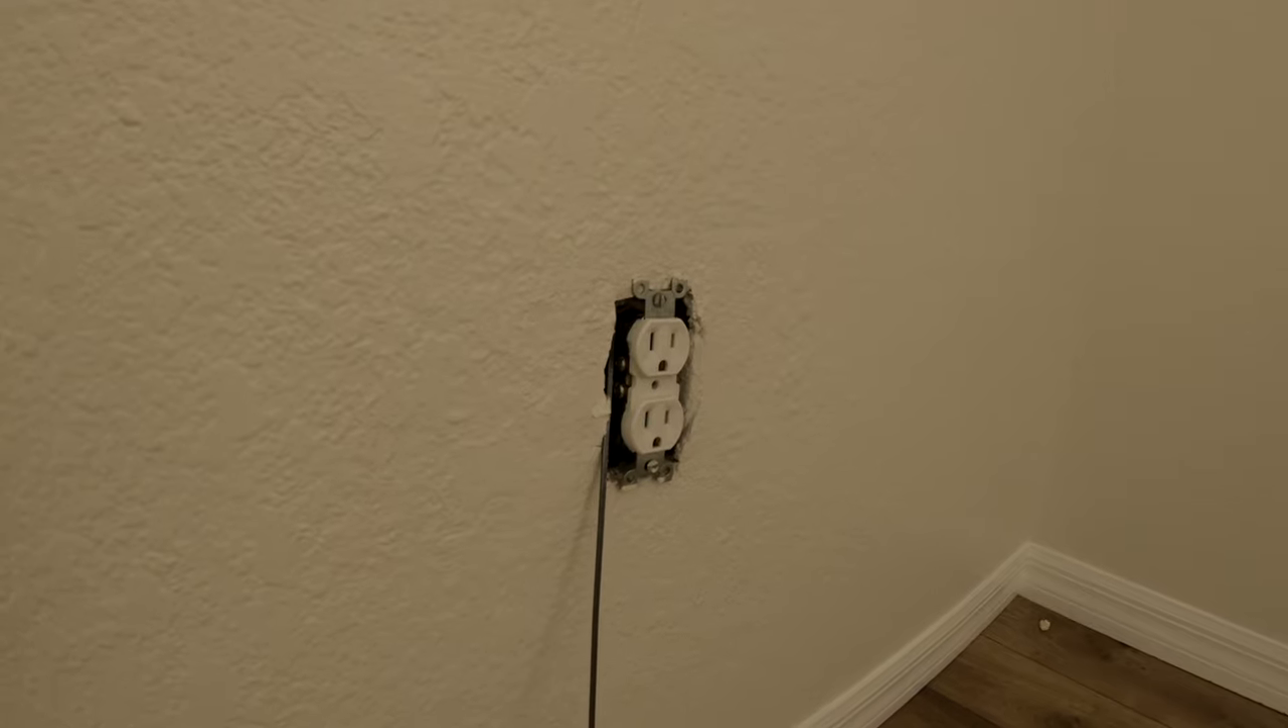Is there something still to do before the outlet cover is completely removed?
No.